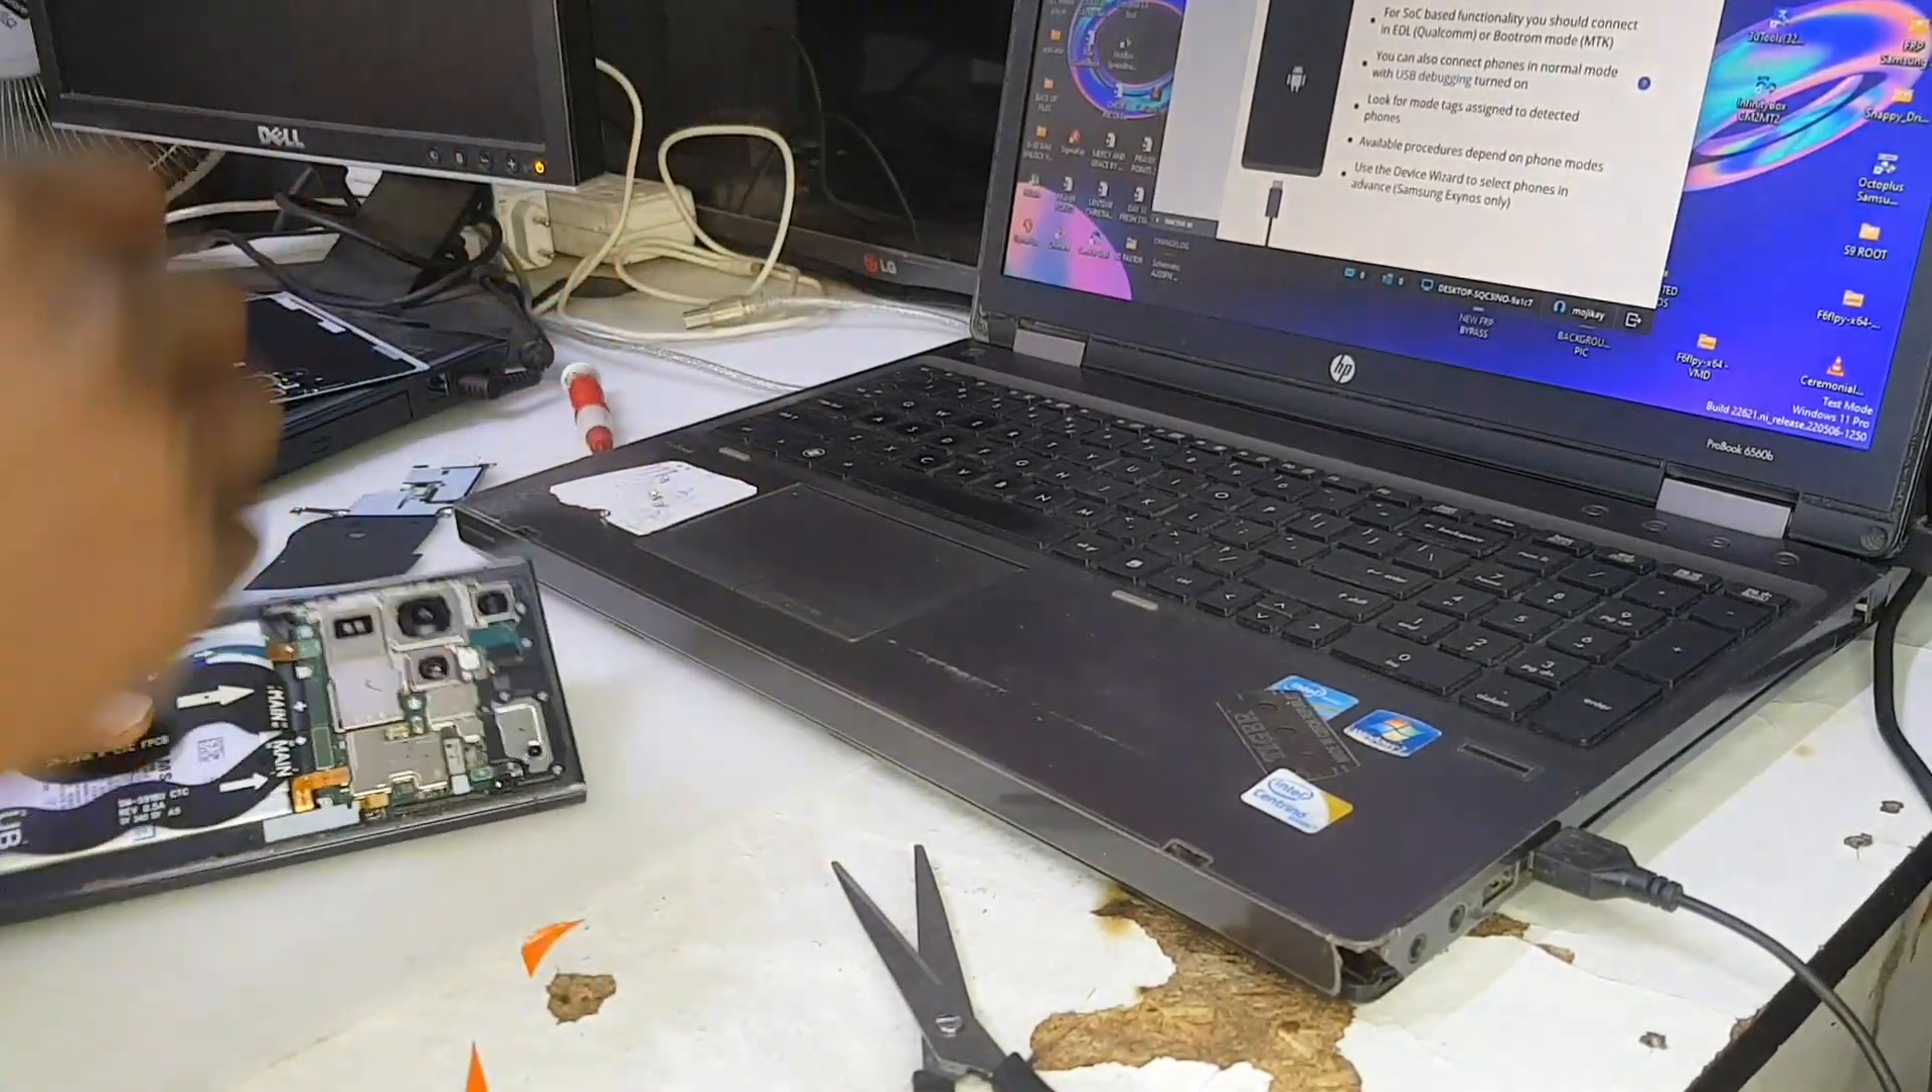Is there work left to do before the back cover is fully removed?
No.